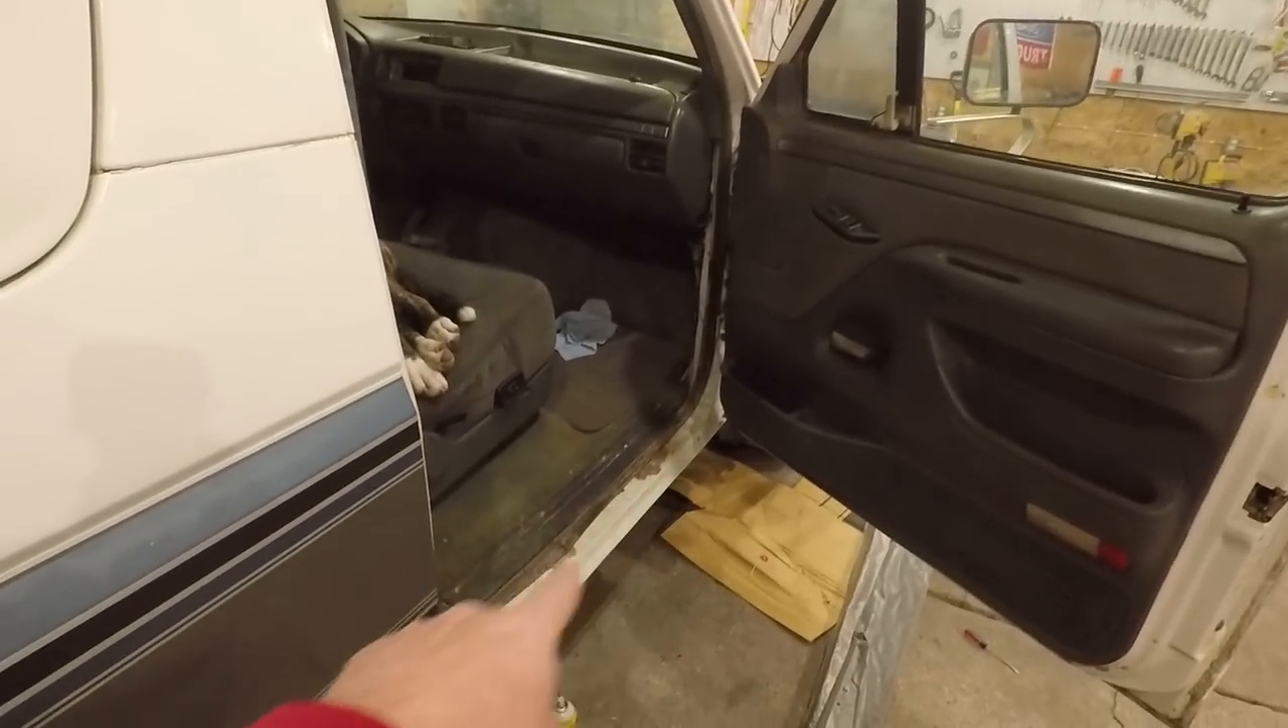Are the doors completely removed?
No.